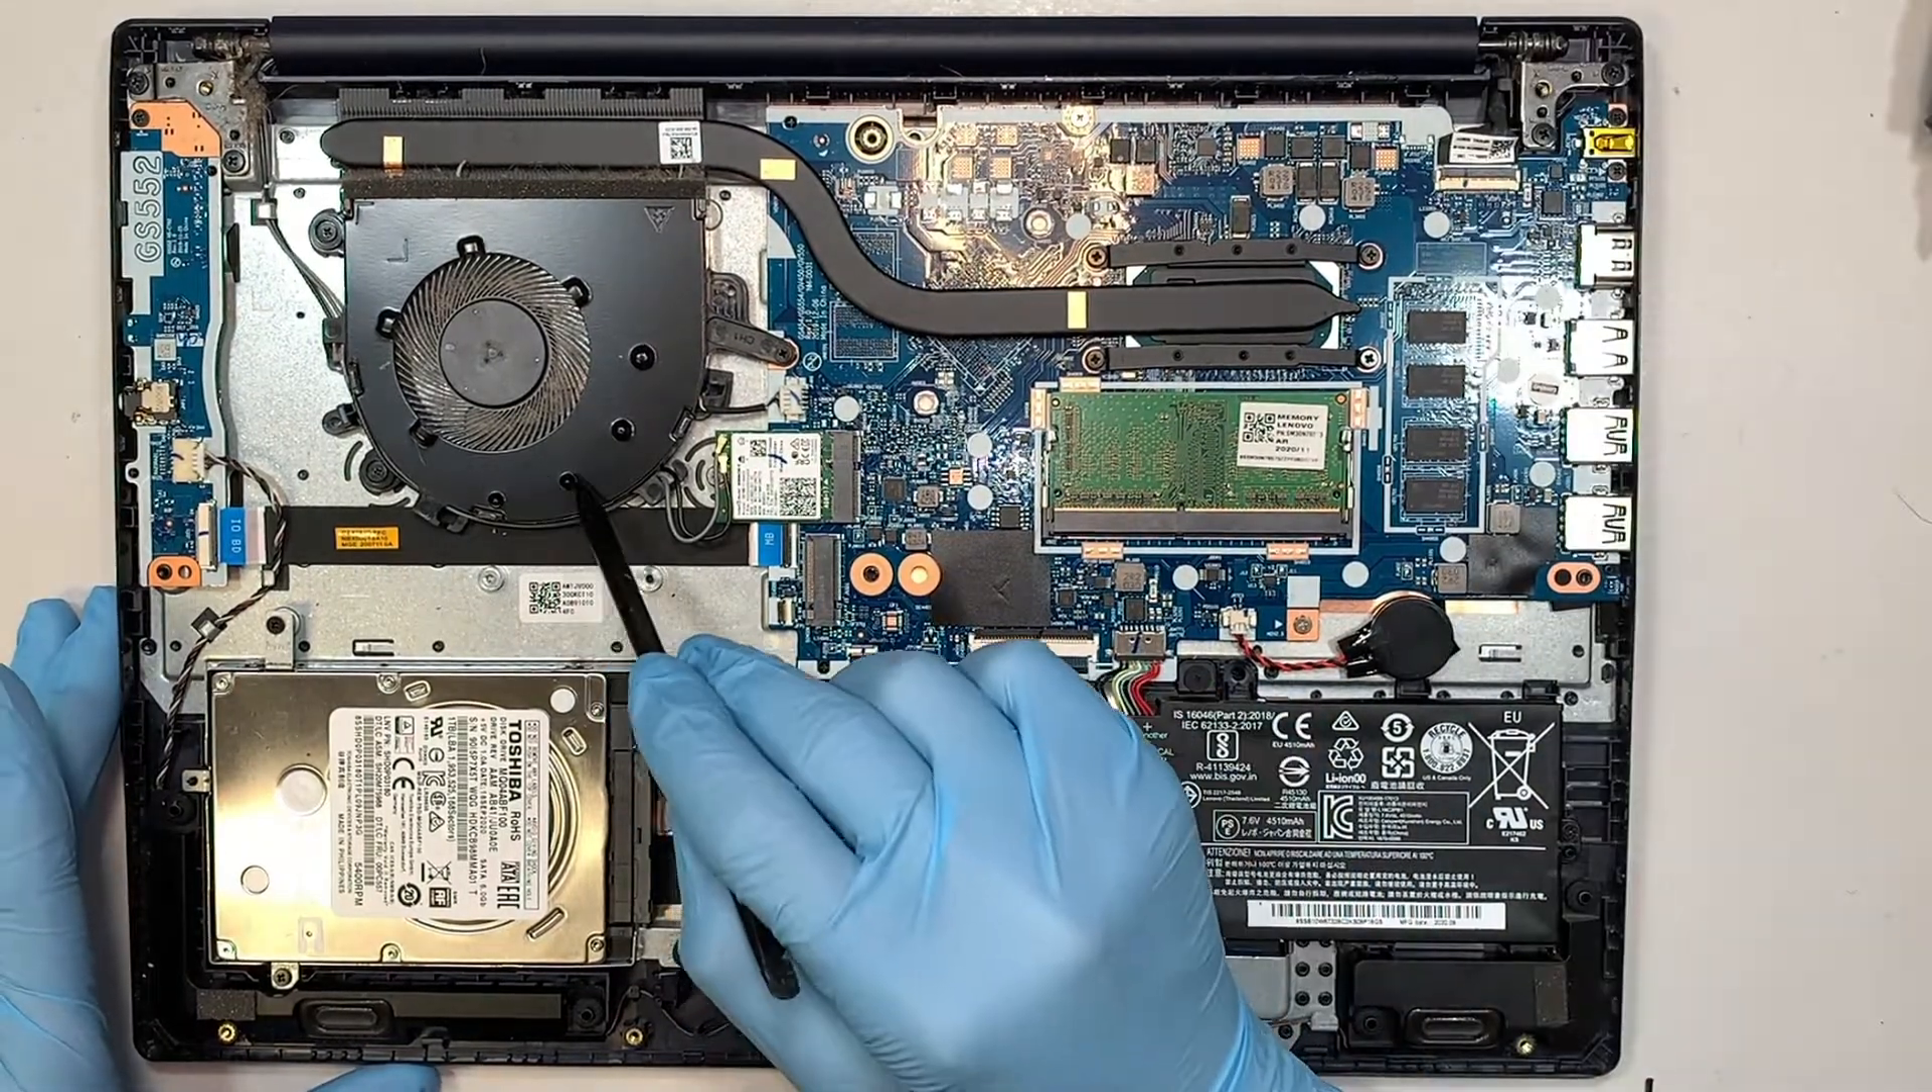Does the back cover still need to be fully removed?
No.